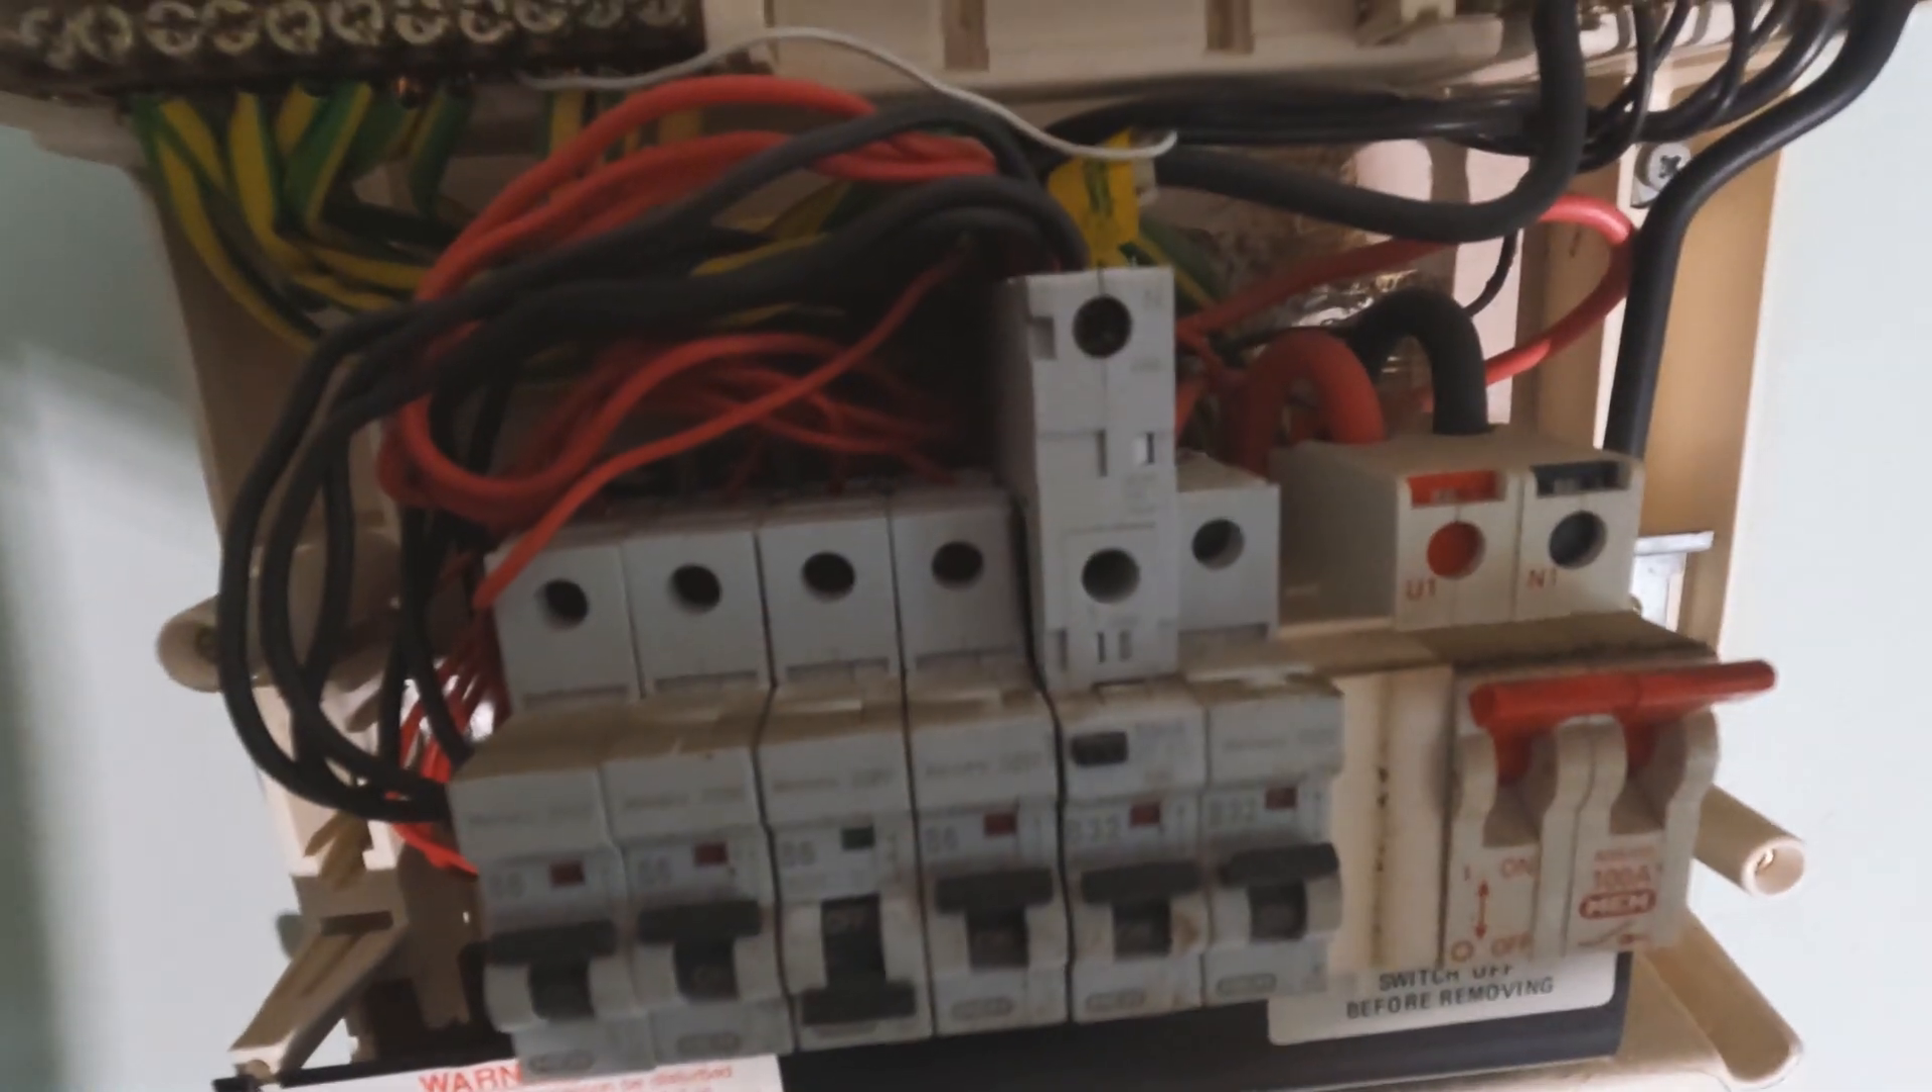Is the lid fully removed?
Yes.